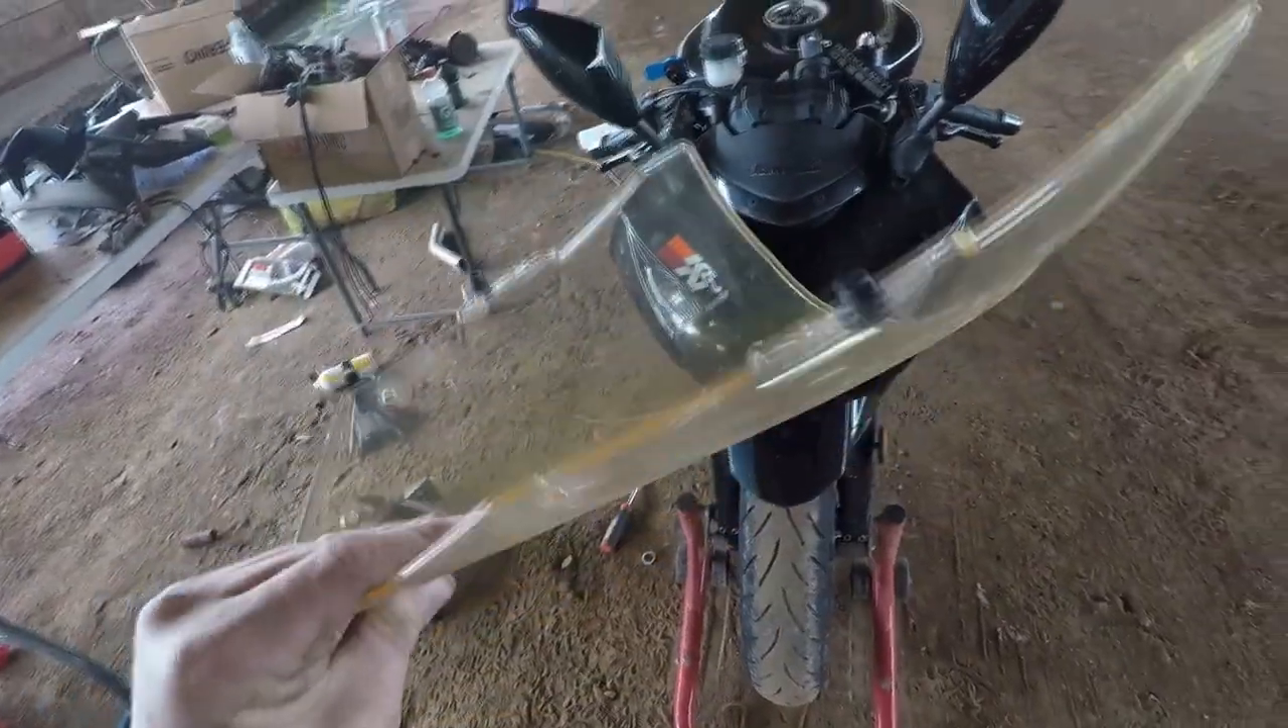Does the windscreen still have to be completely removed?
No.